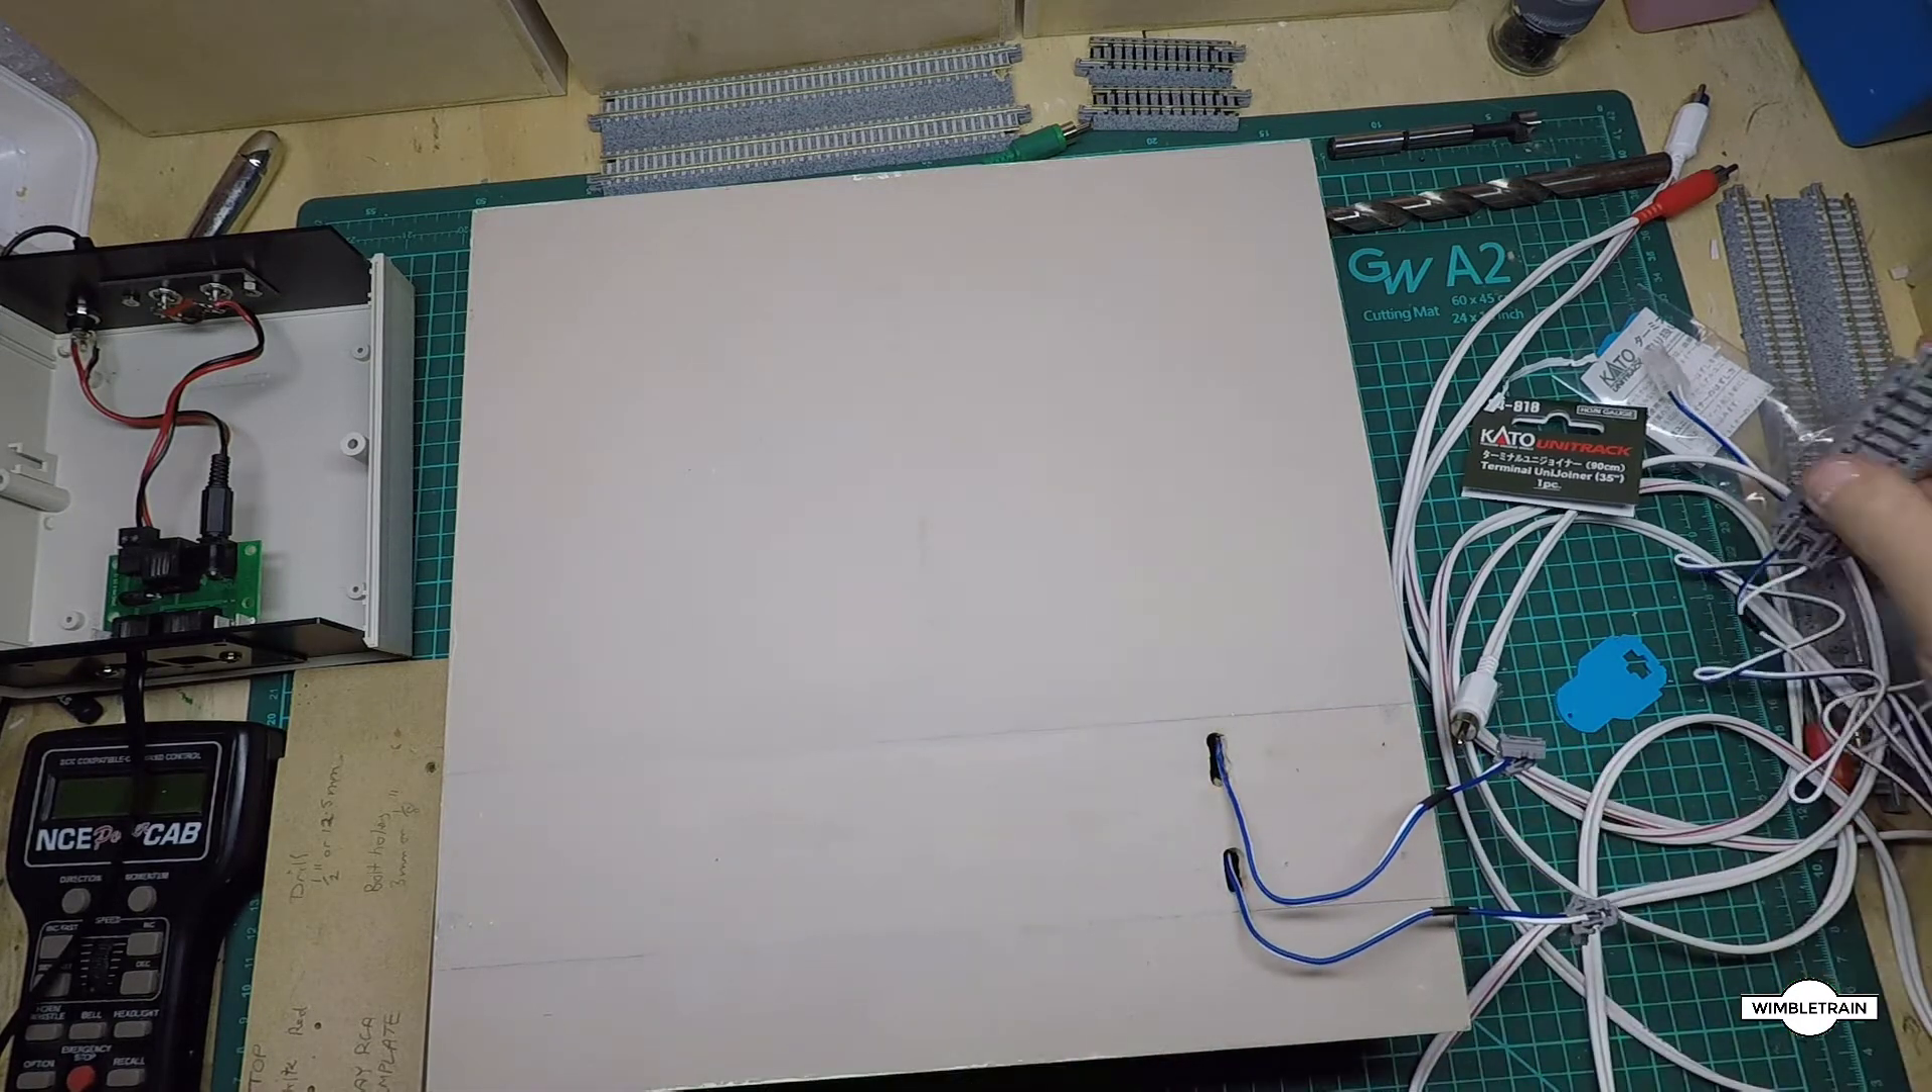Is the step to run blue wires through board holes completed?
Yes.